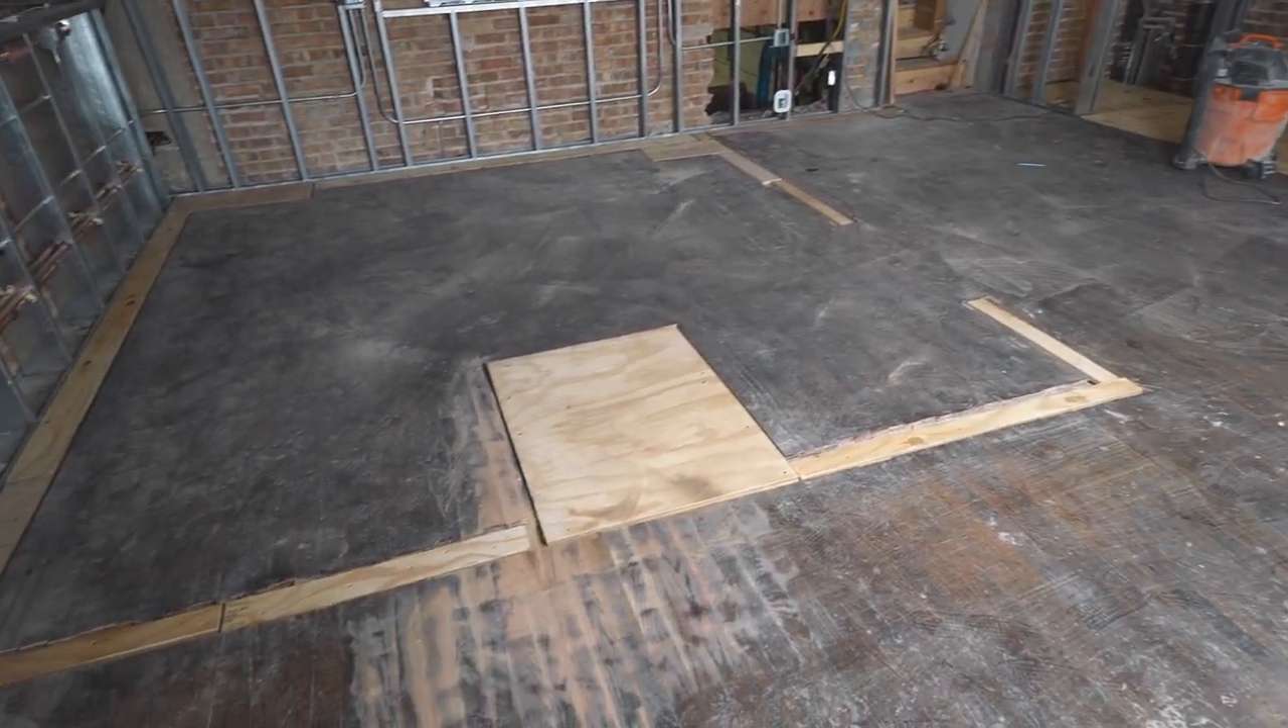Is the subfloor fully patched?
Yes.